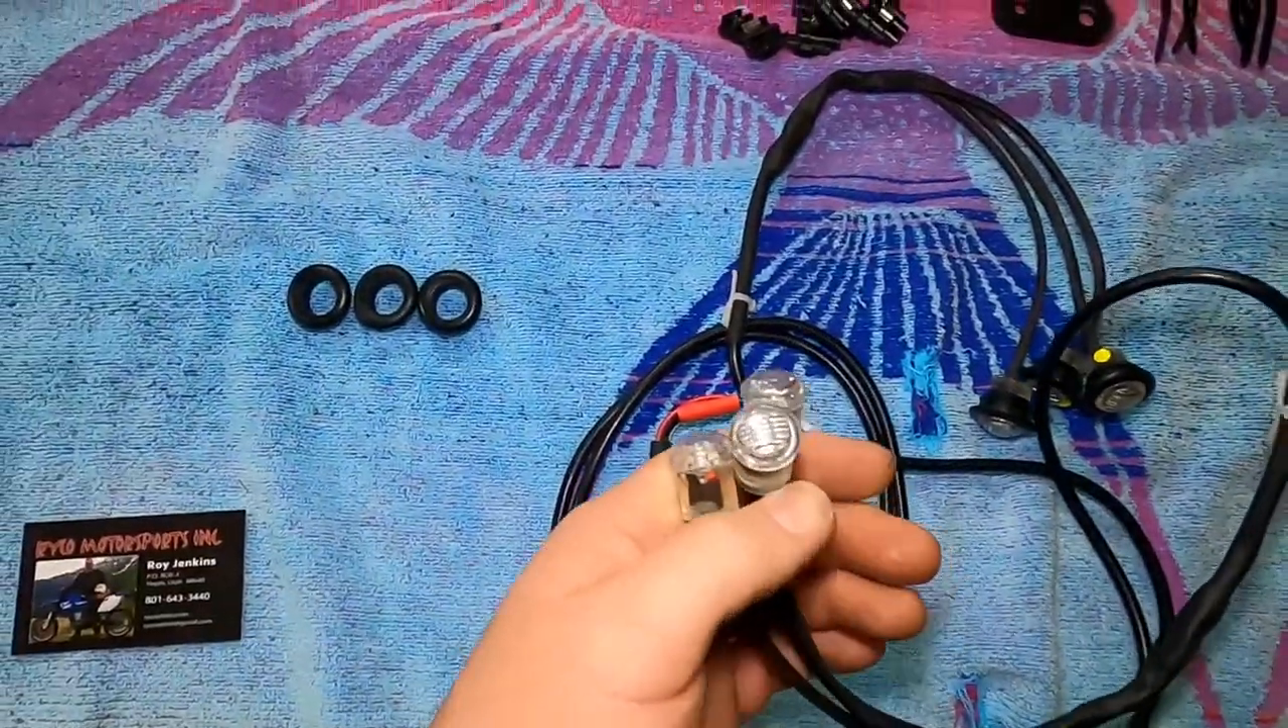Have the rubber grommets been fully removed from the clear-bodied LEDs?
Yes.